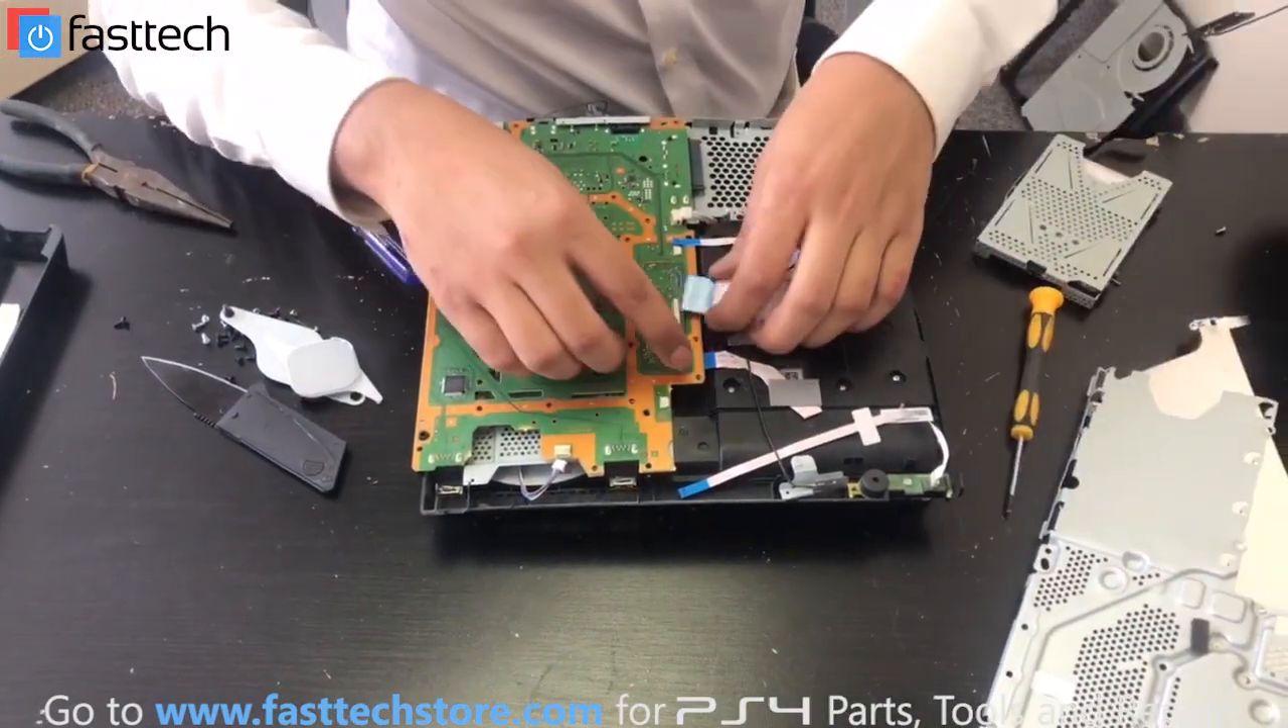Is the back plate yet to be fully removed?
No.